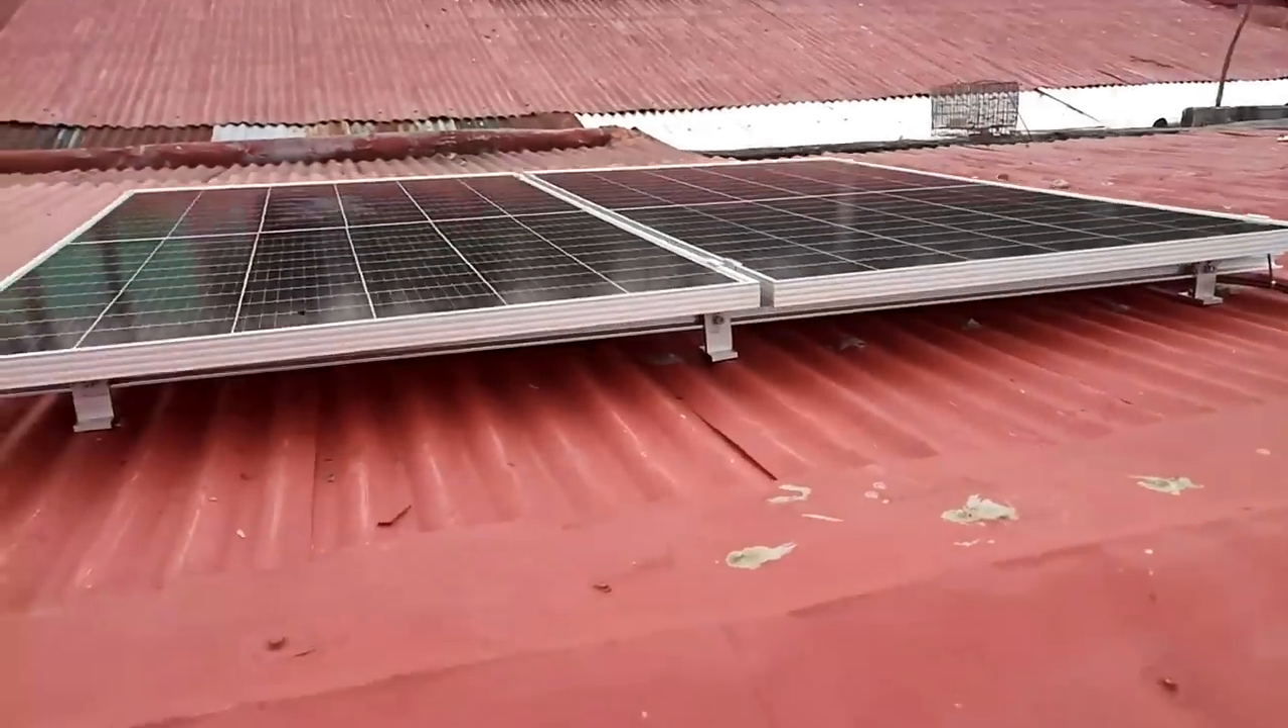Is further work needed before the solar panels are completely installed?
No.